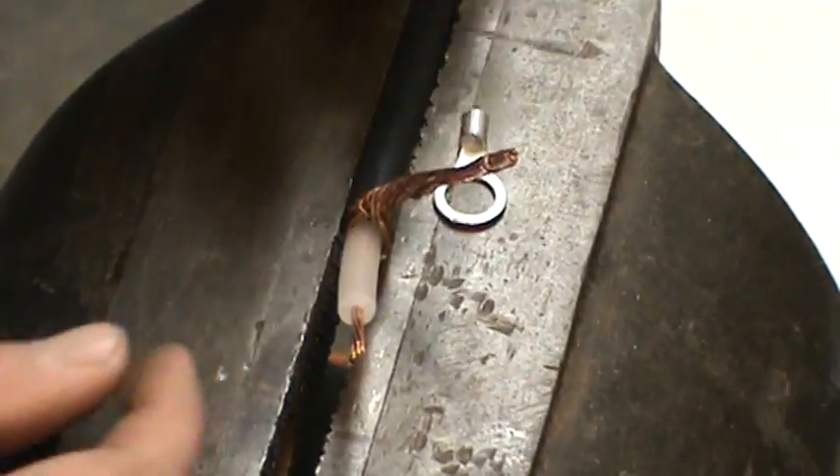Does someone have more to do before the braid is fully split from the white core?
No.